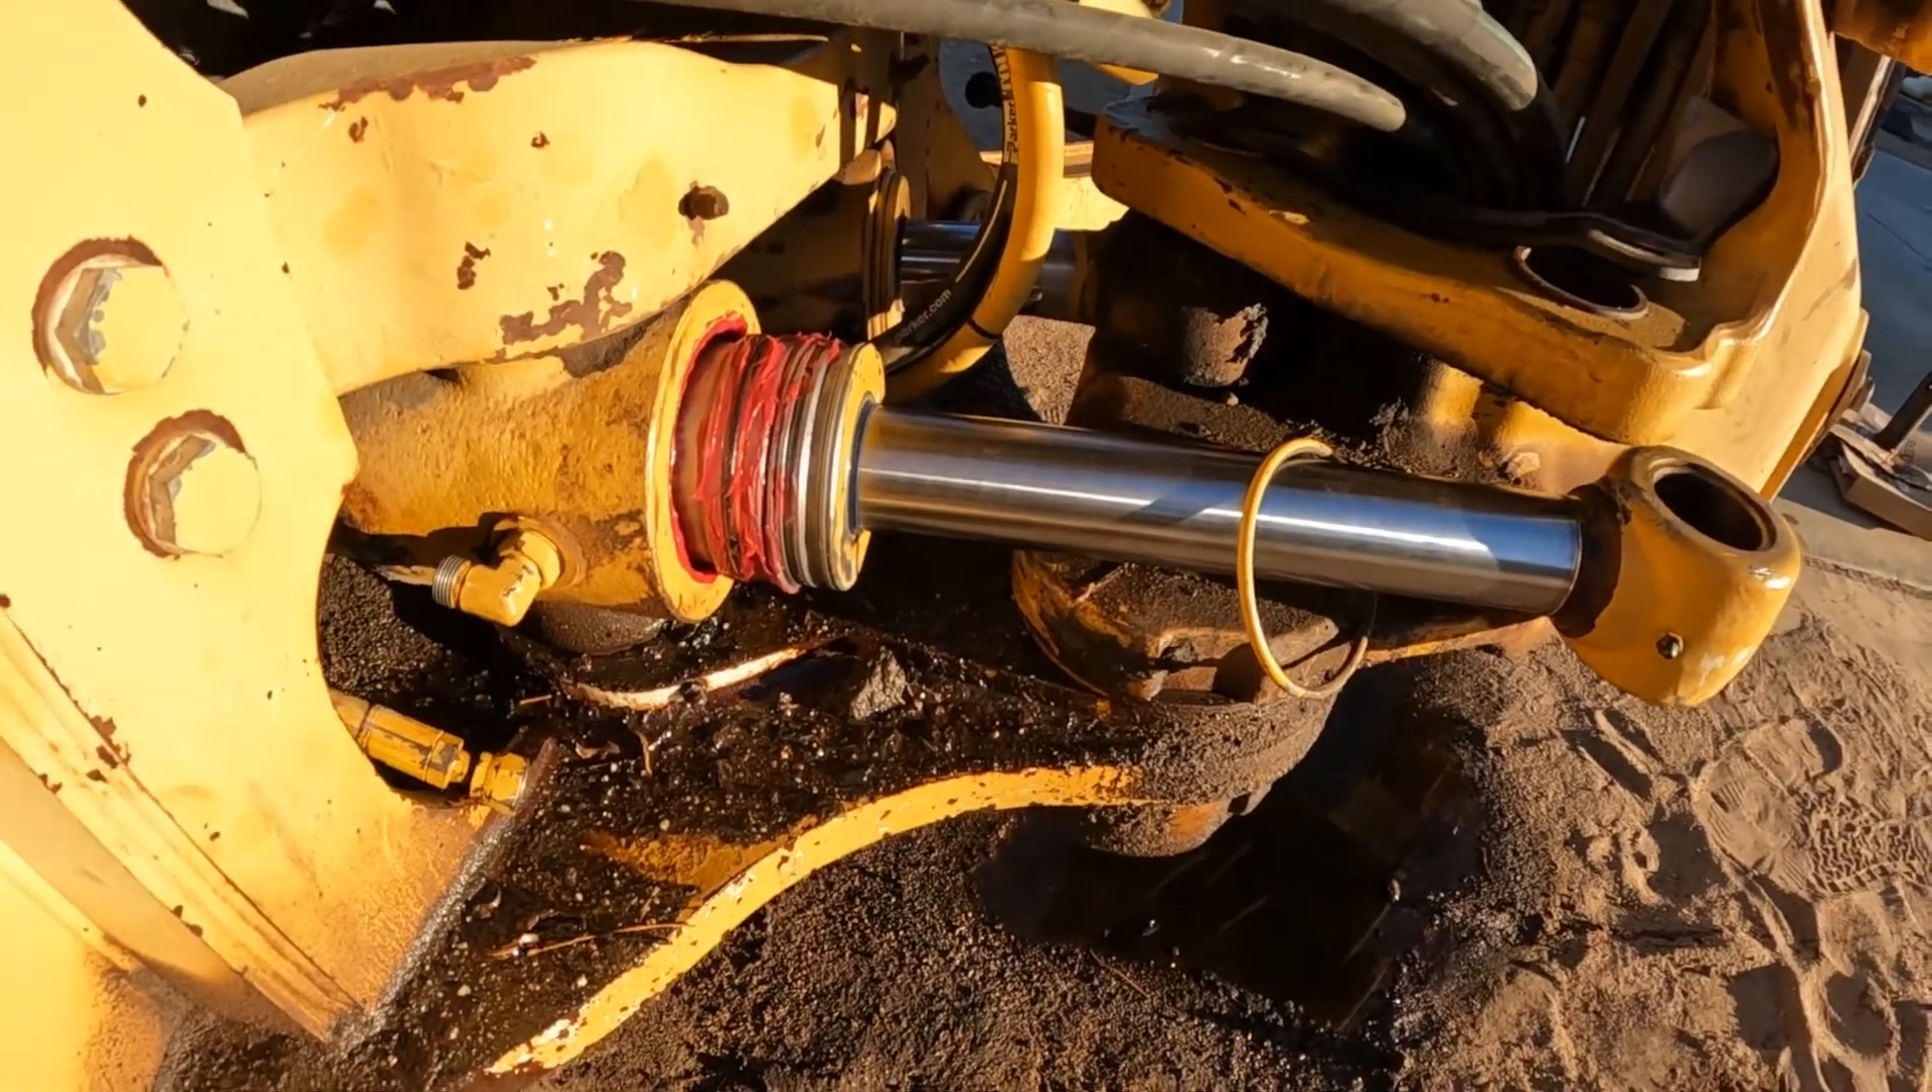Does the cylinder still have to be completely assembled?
Yes.